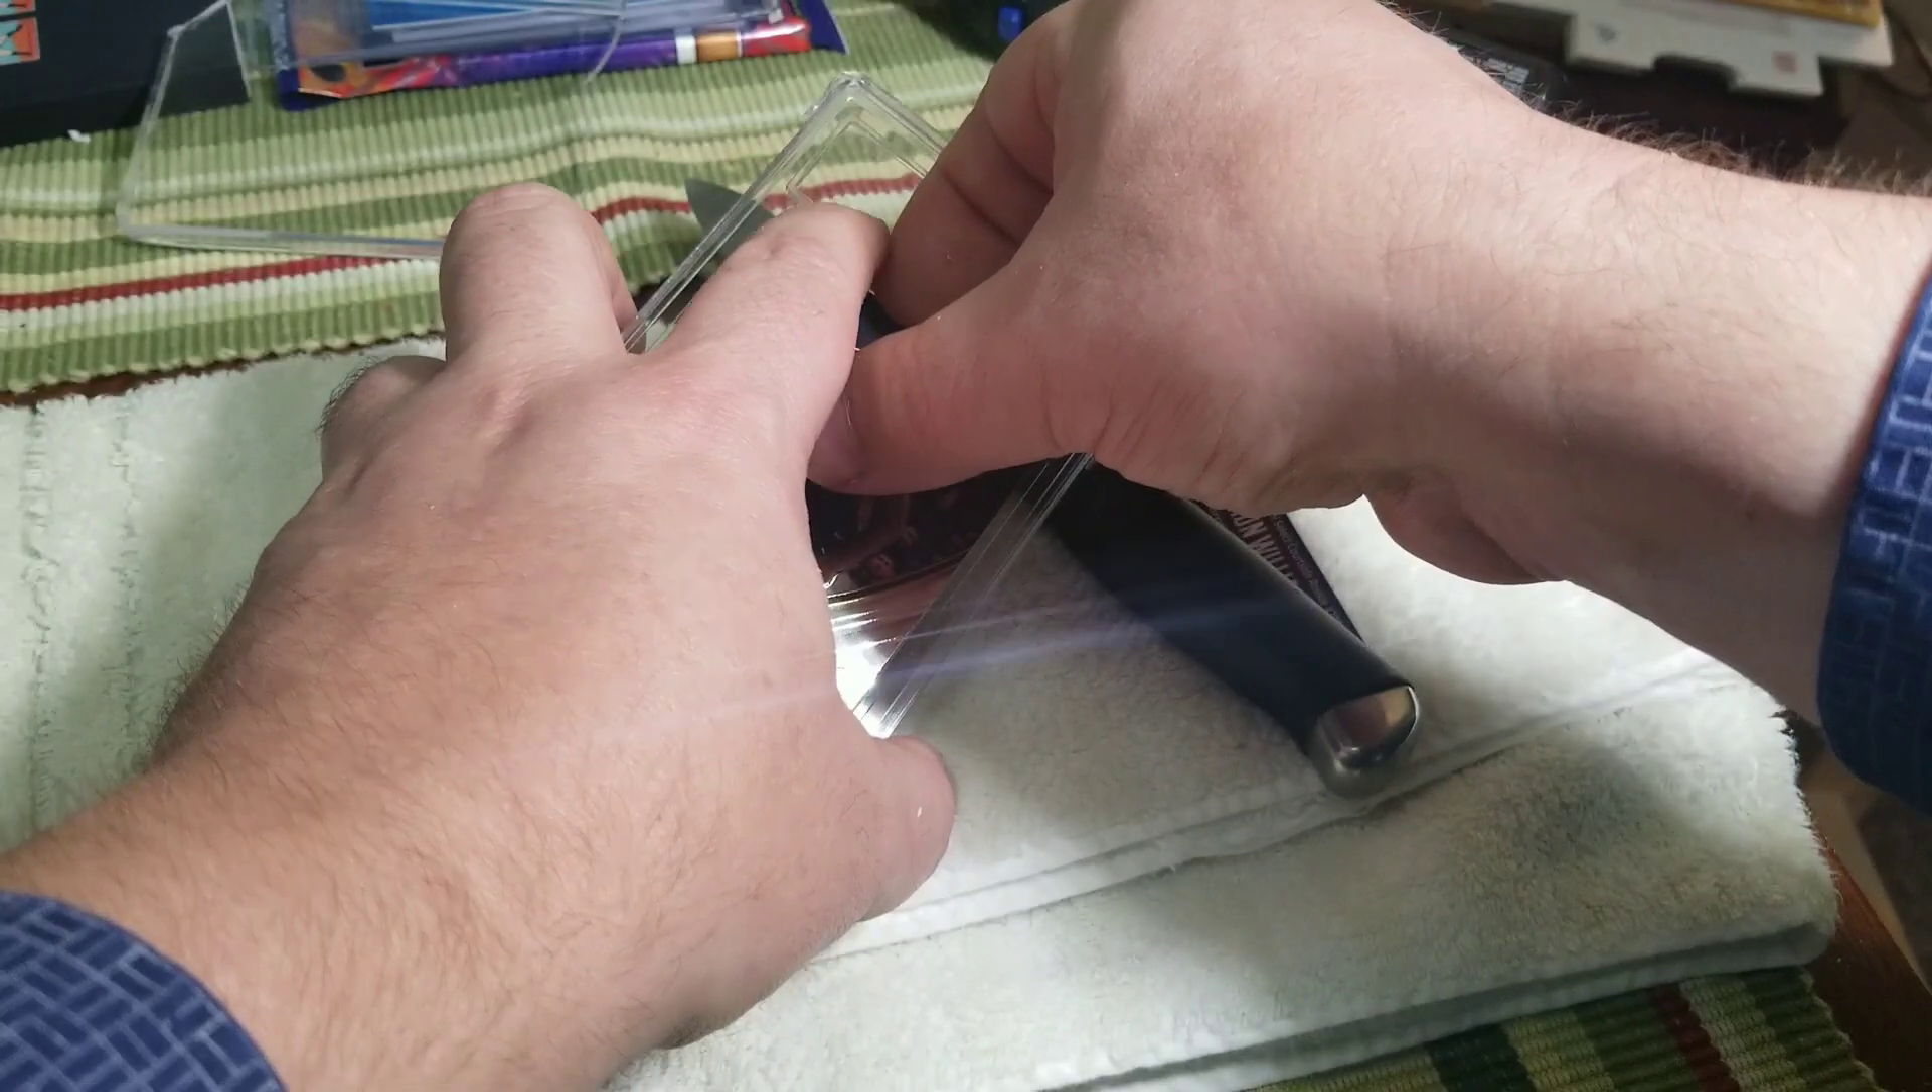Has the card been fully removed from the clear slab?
No.